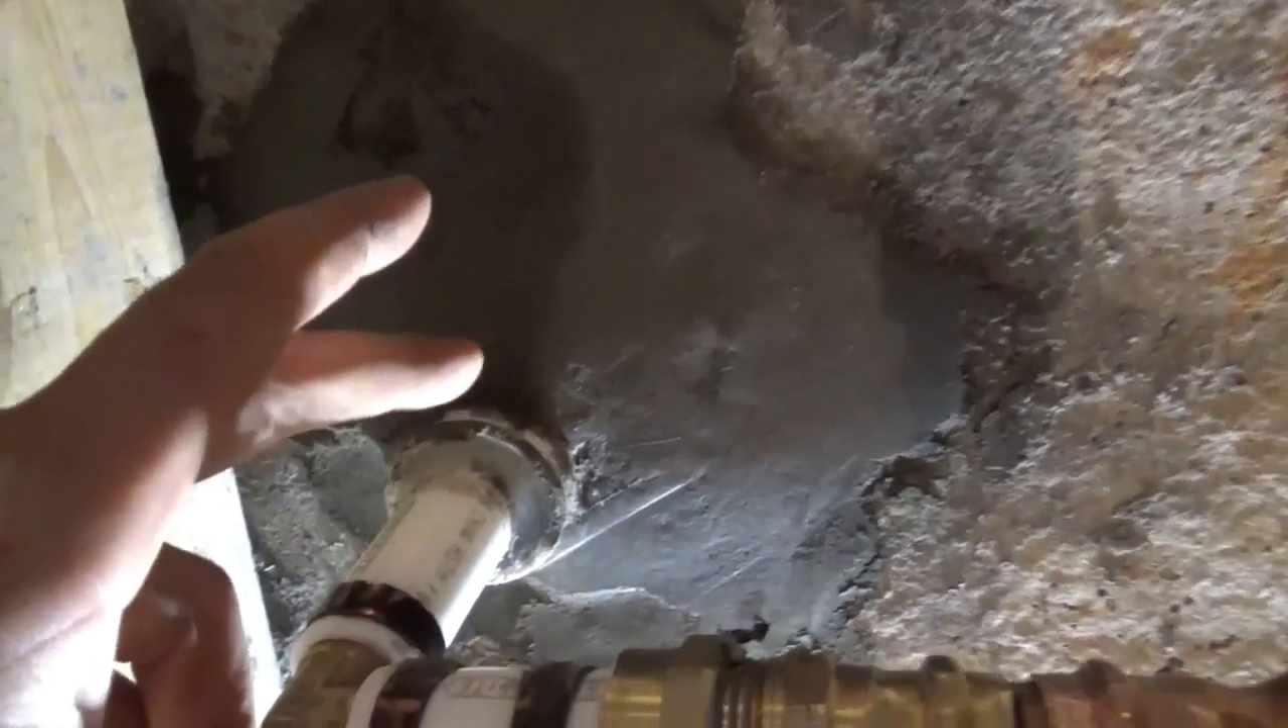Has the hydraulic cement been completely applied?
Yes.